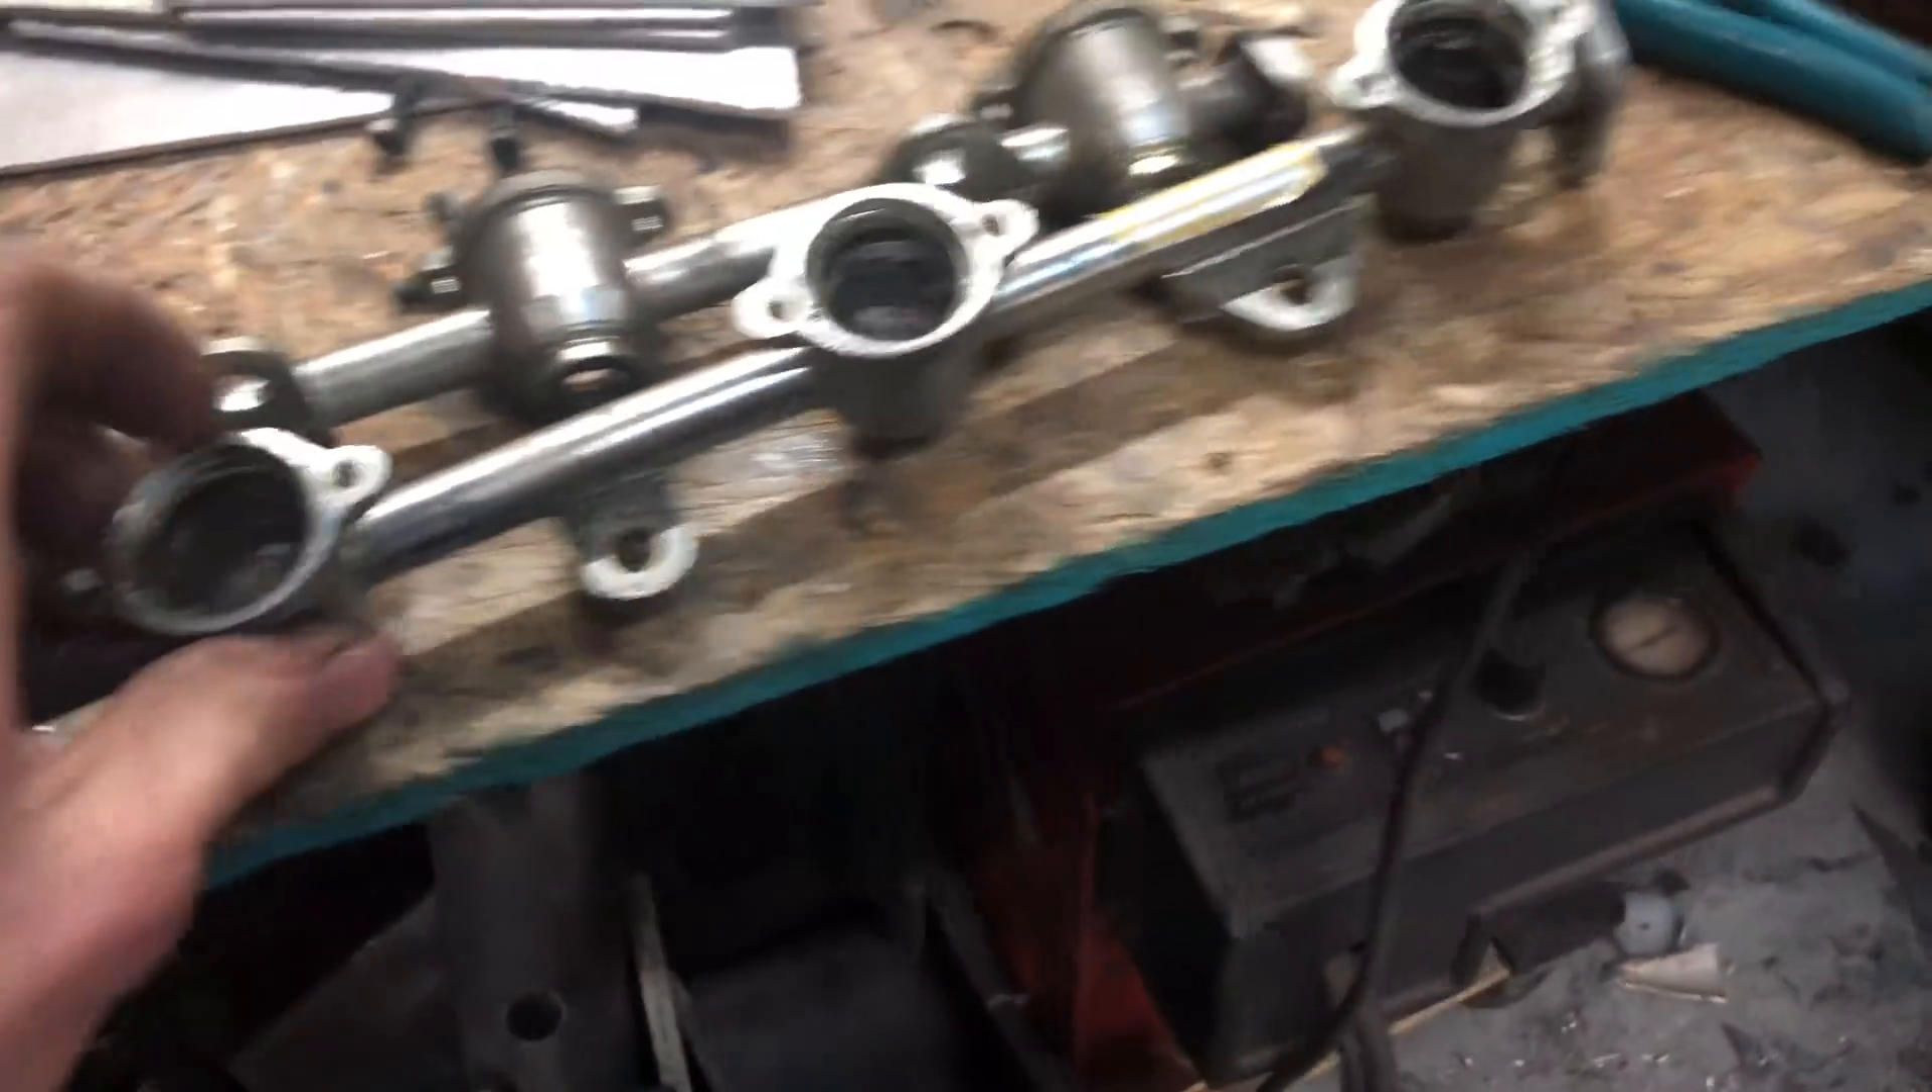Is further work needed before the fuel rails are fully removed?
No.